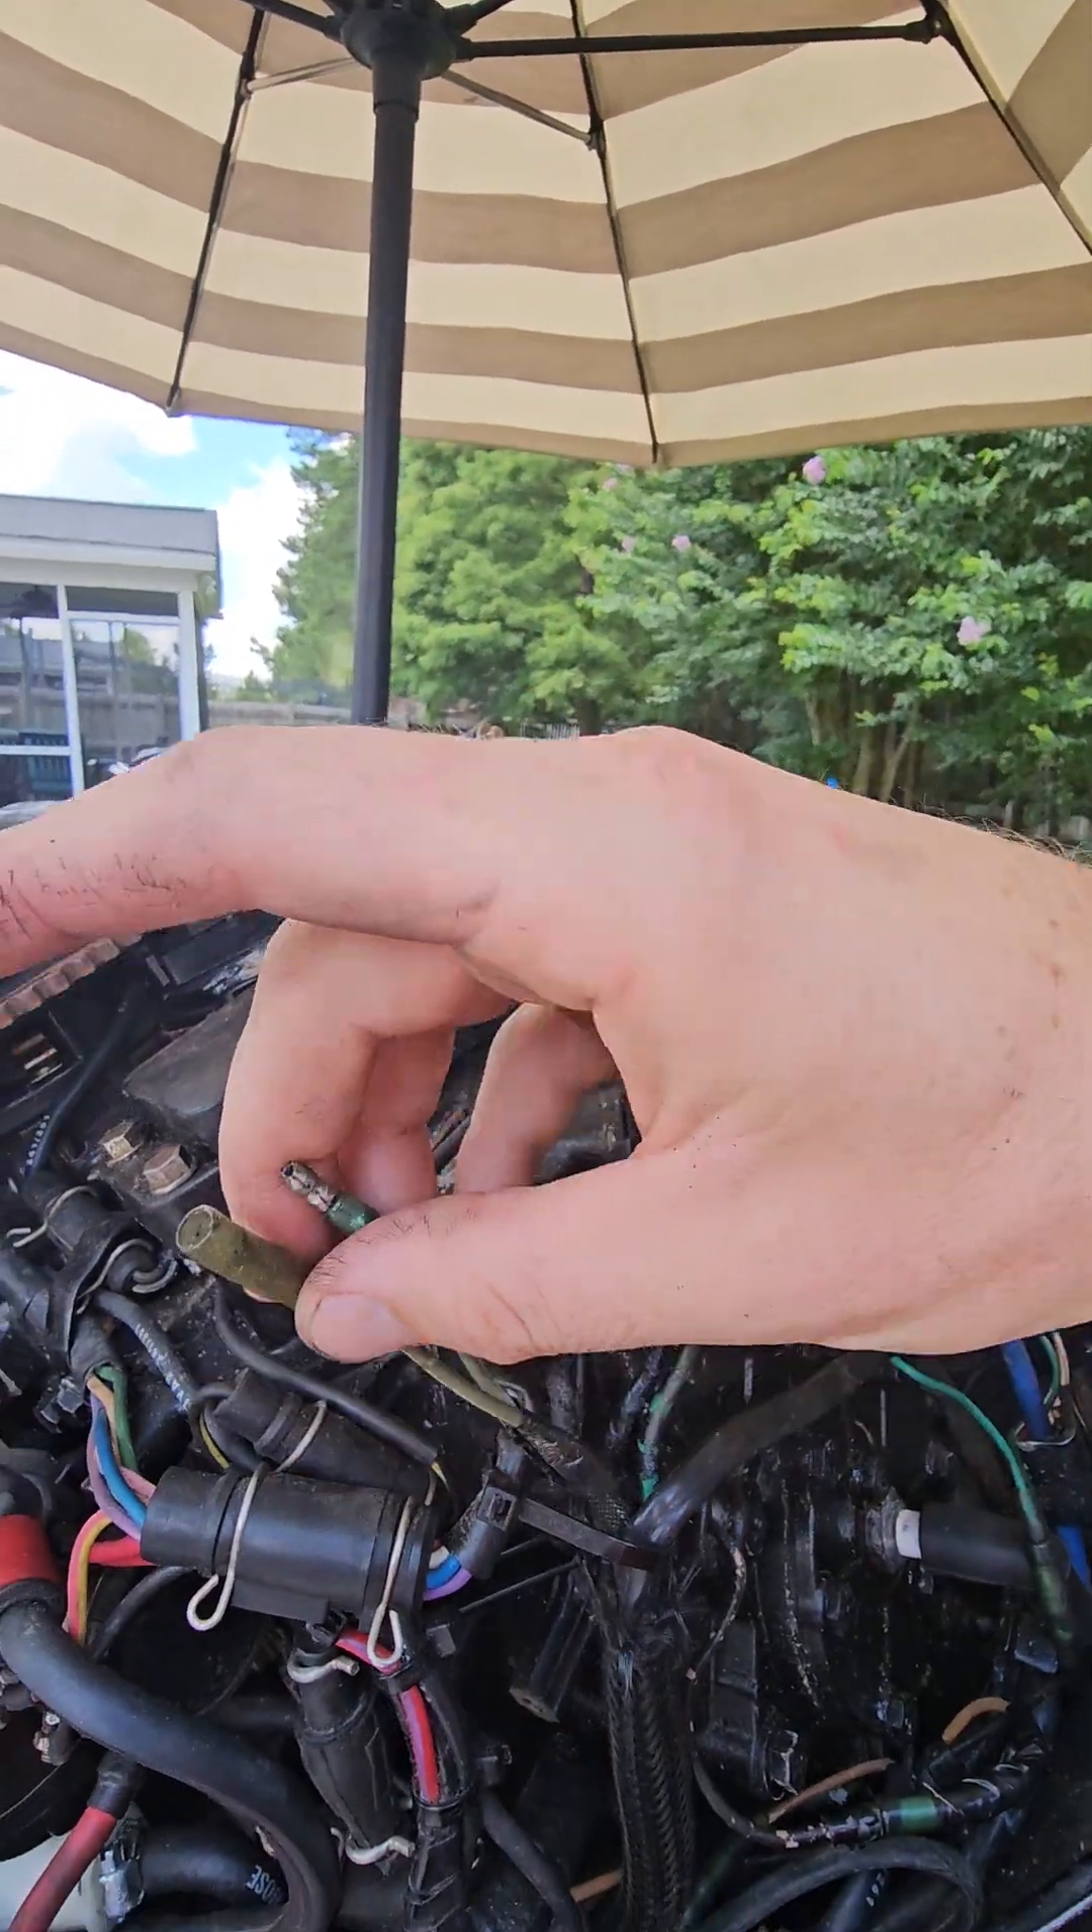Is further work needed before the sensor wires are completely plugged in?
Yes.